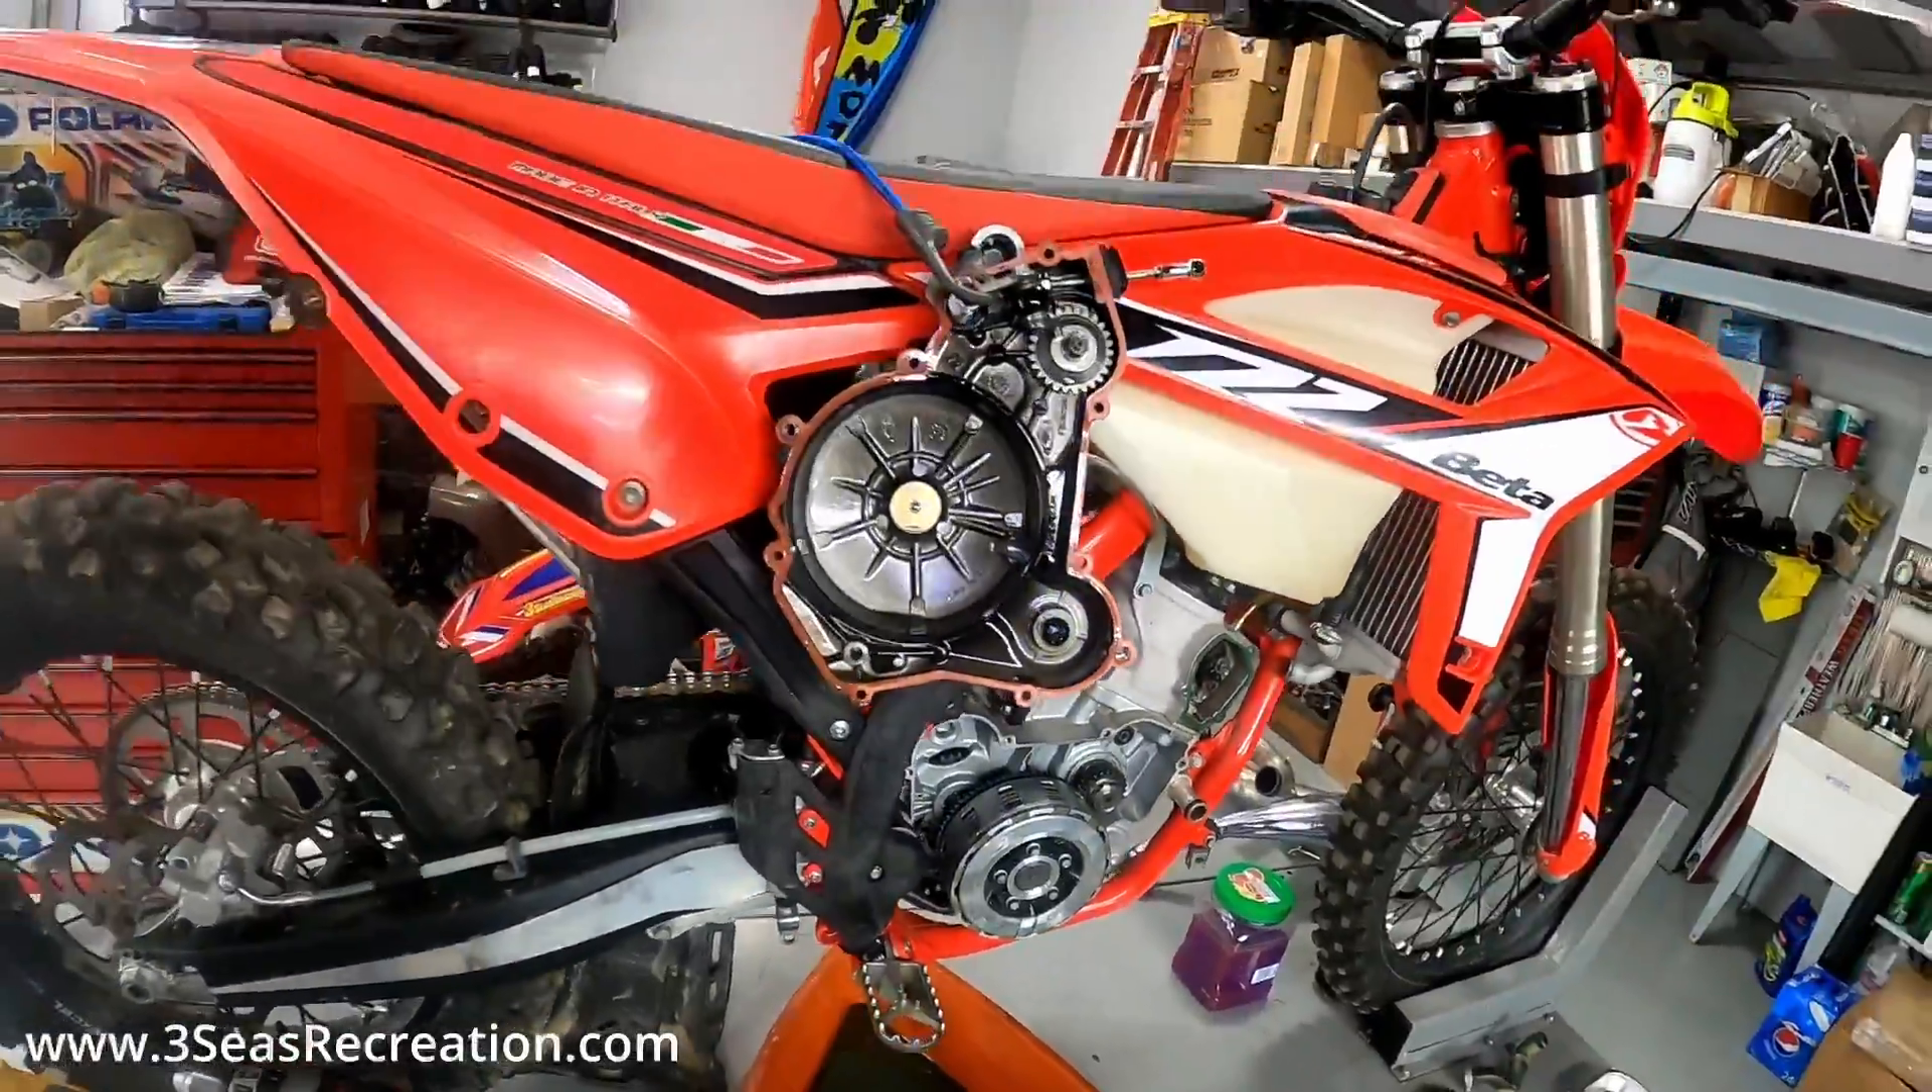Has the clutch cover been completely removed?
Yes.